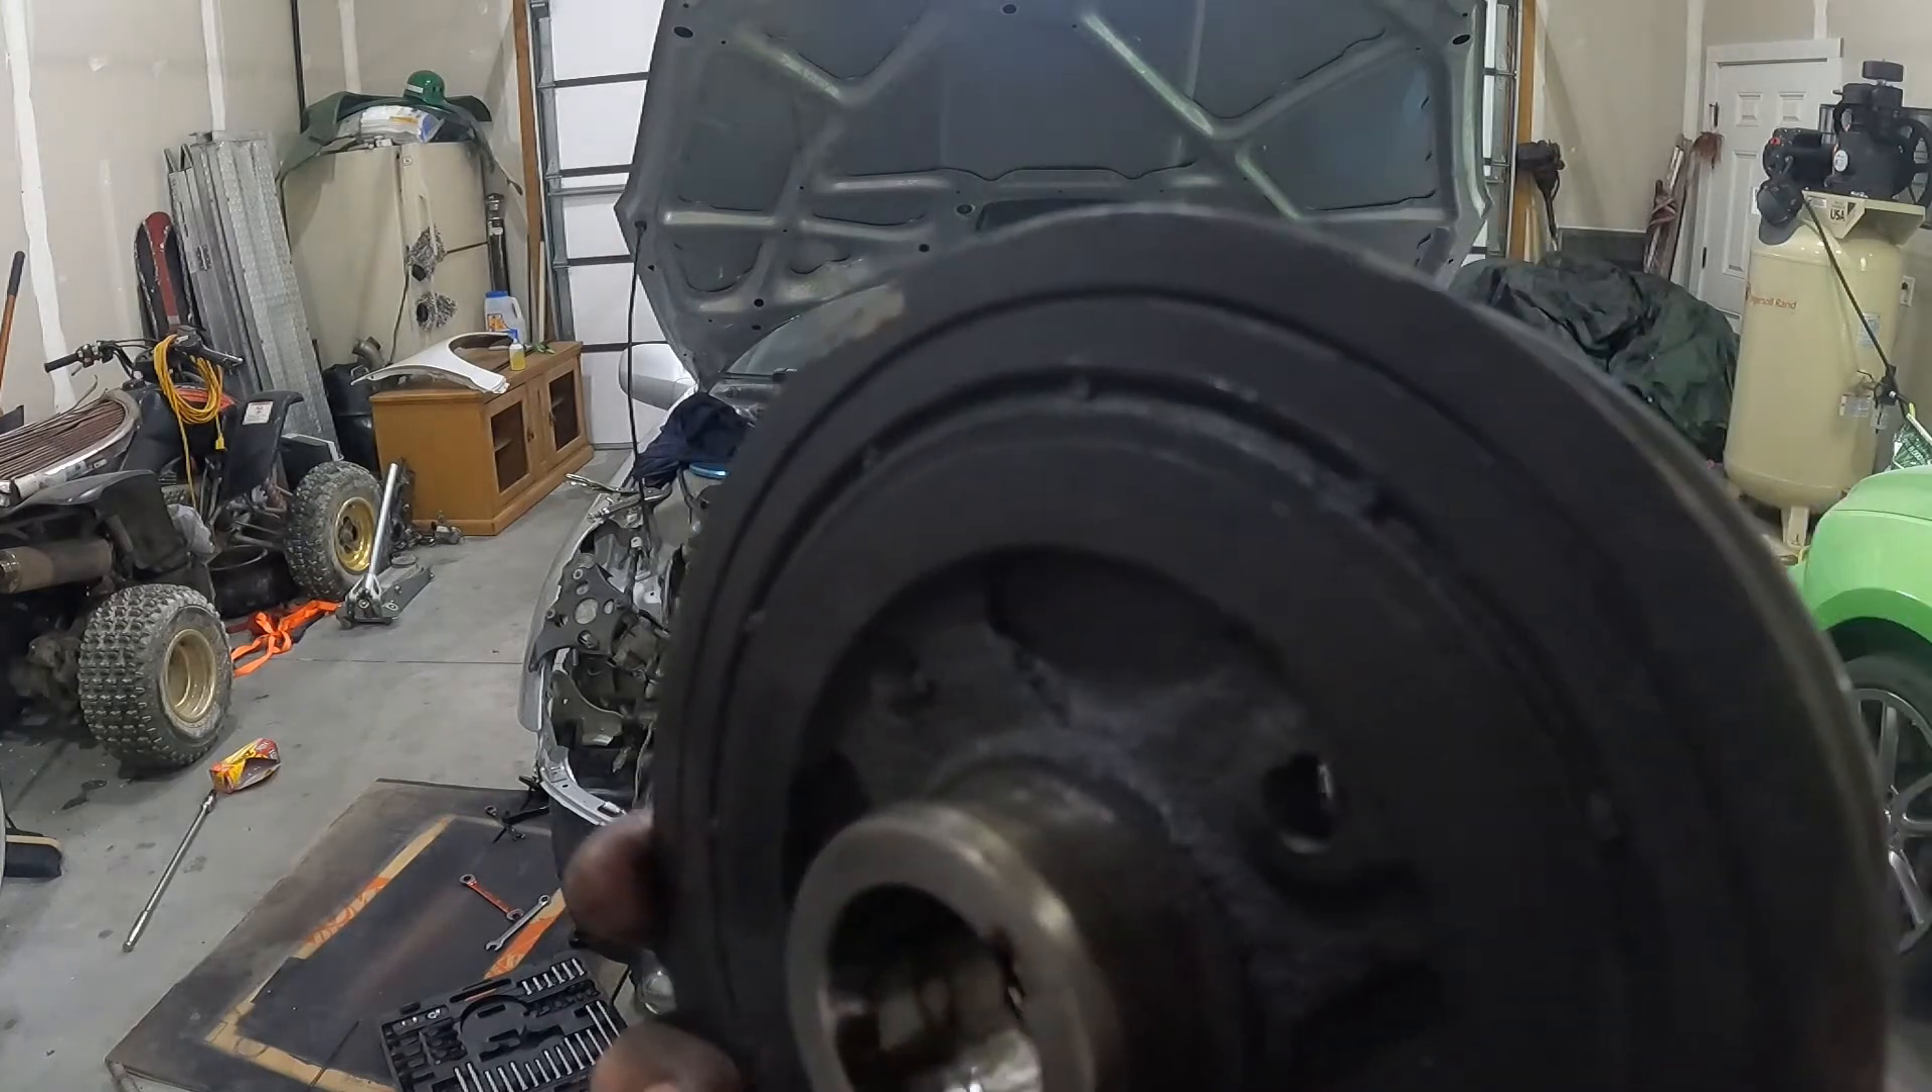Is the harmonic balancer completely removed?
Yes.